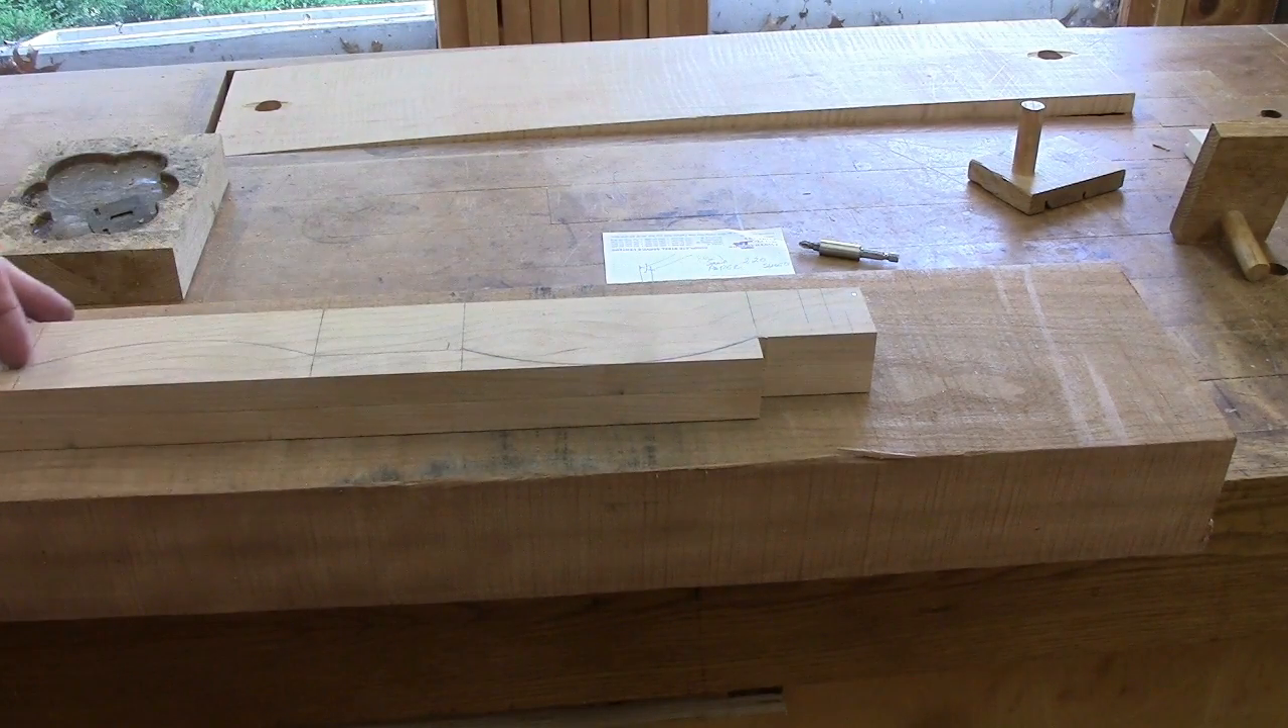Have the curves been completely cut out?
No.